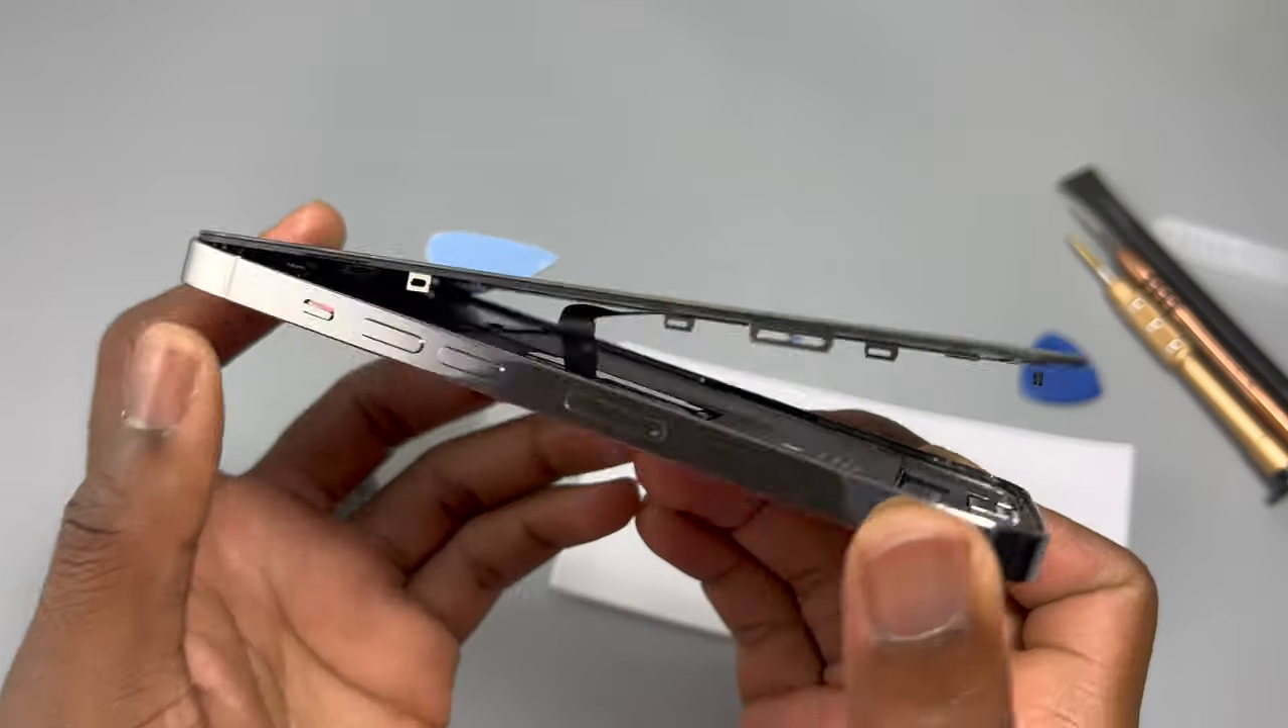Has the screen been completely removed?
No.